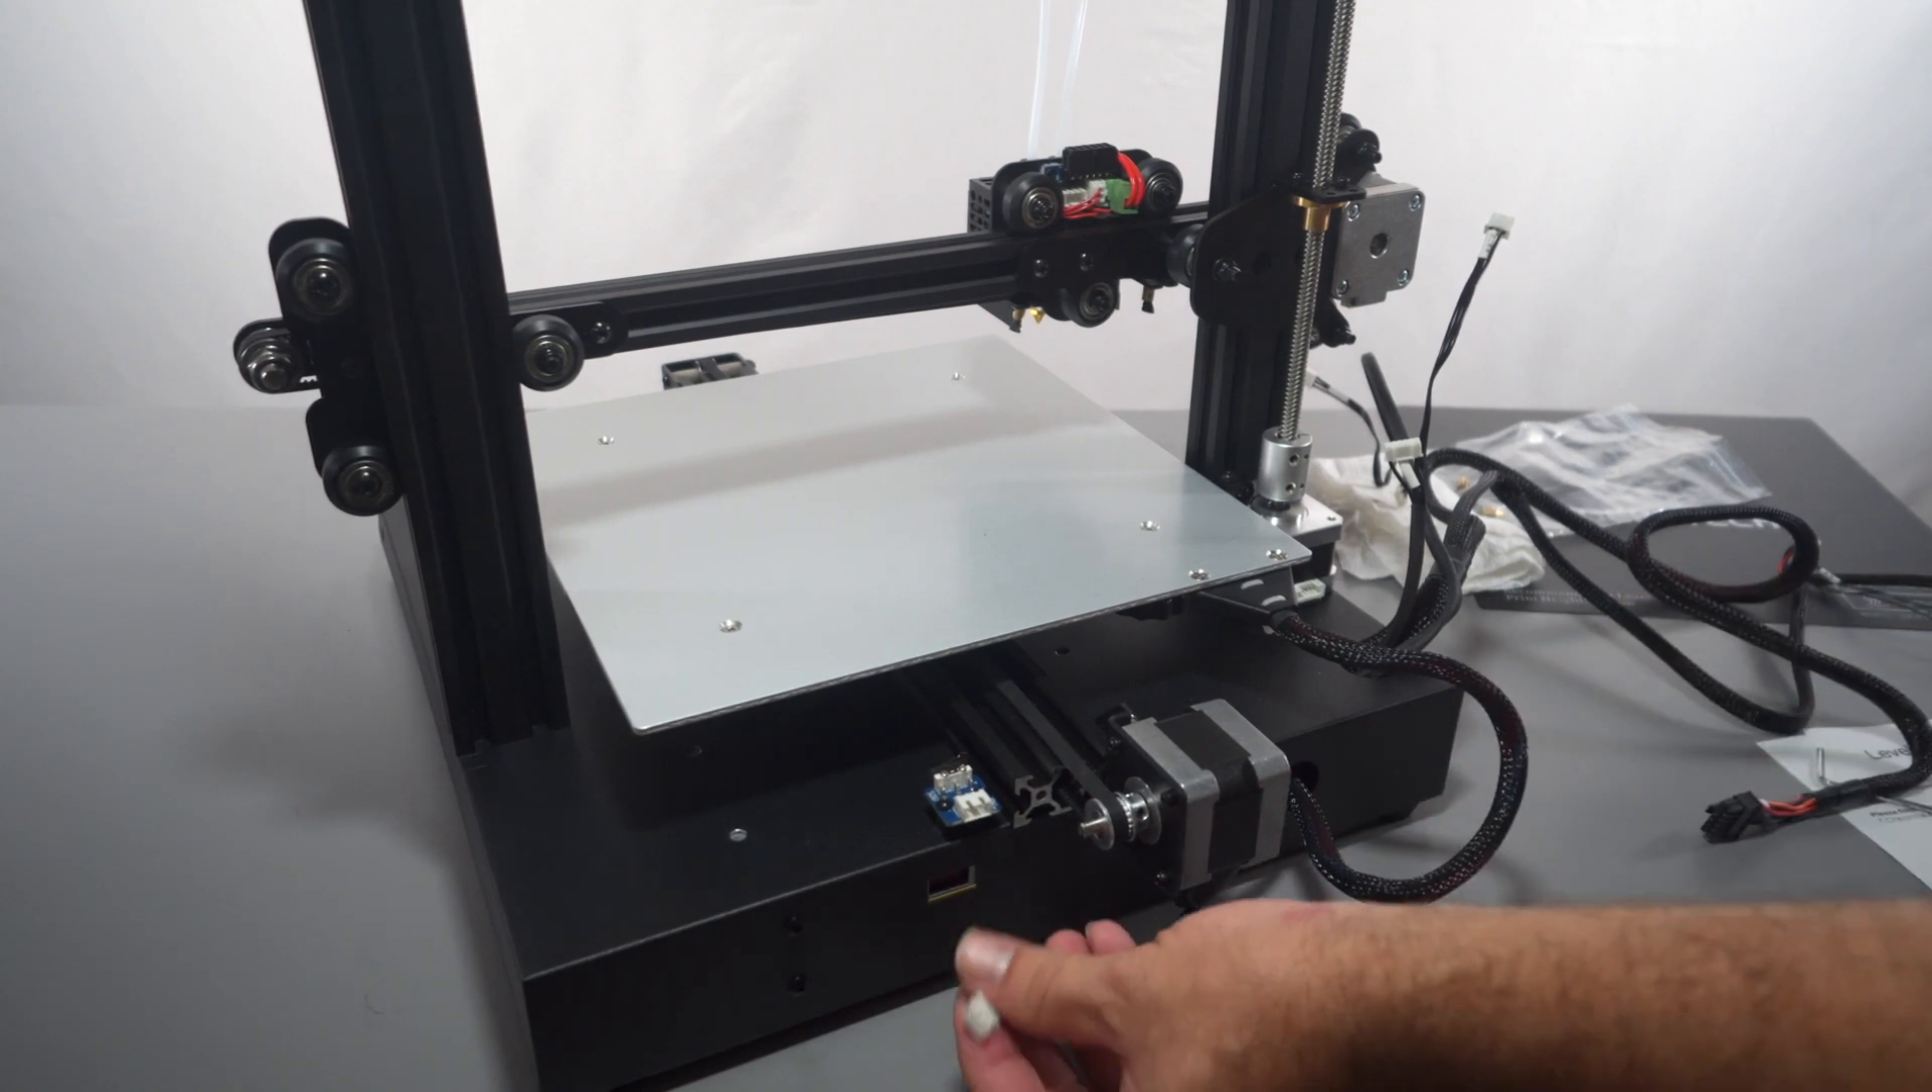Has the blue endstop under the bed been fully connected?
No.